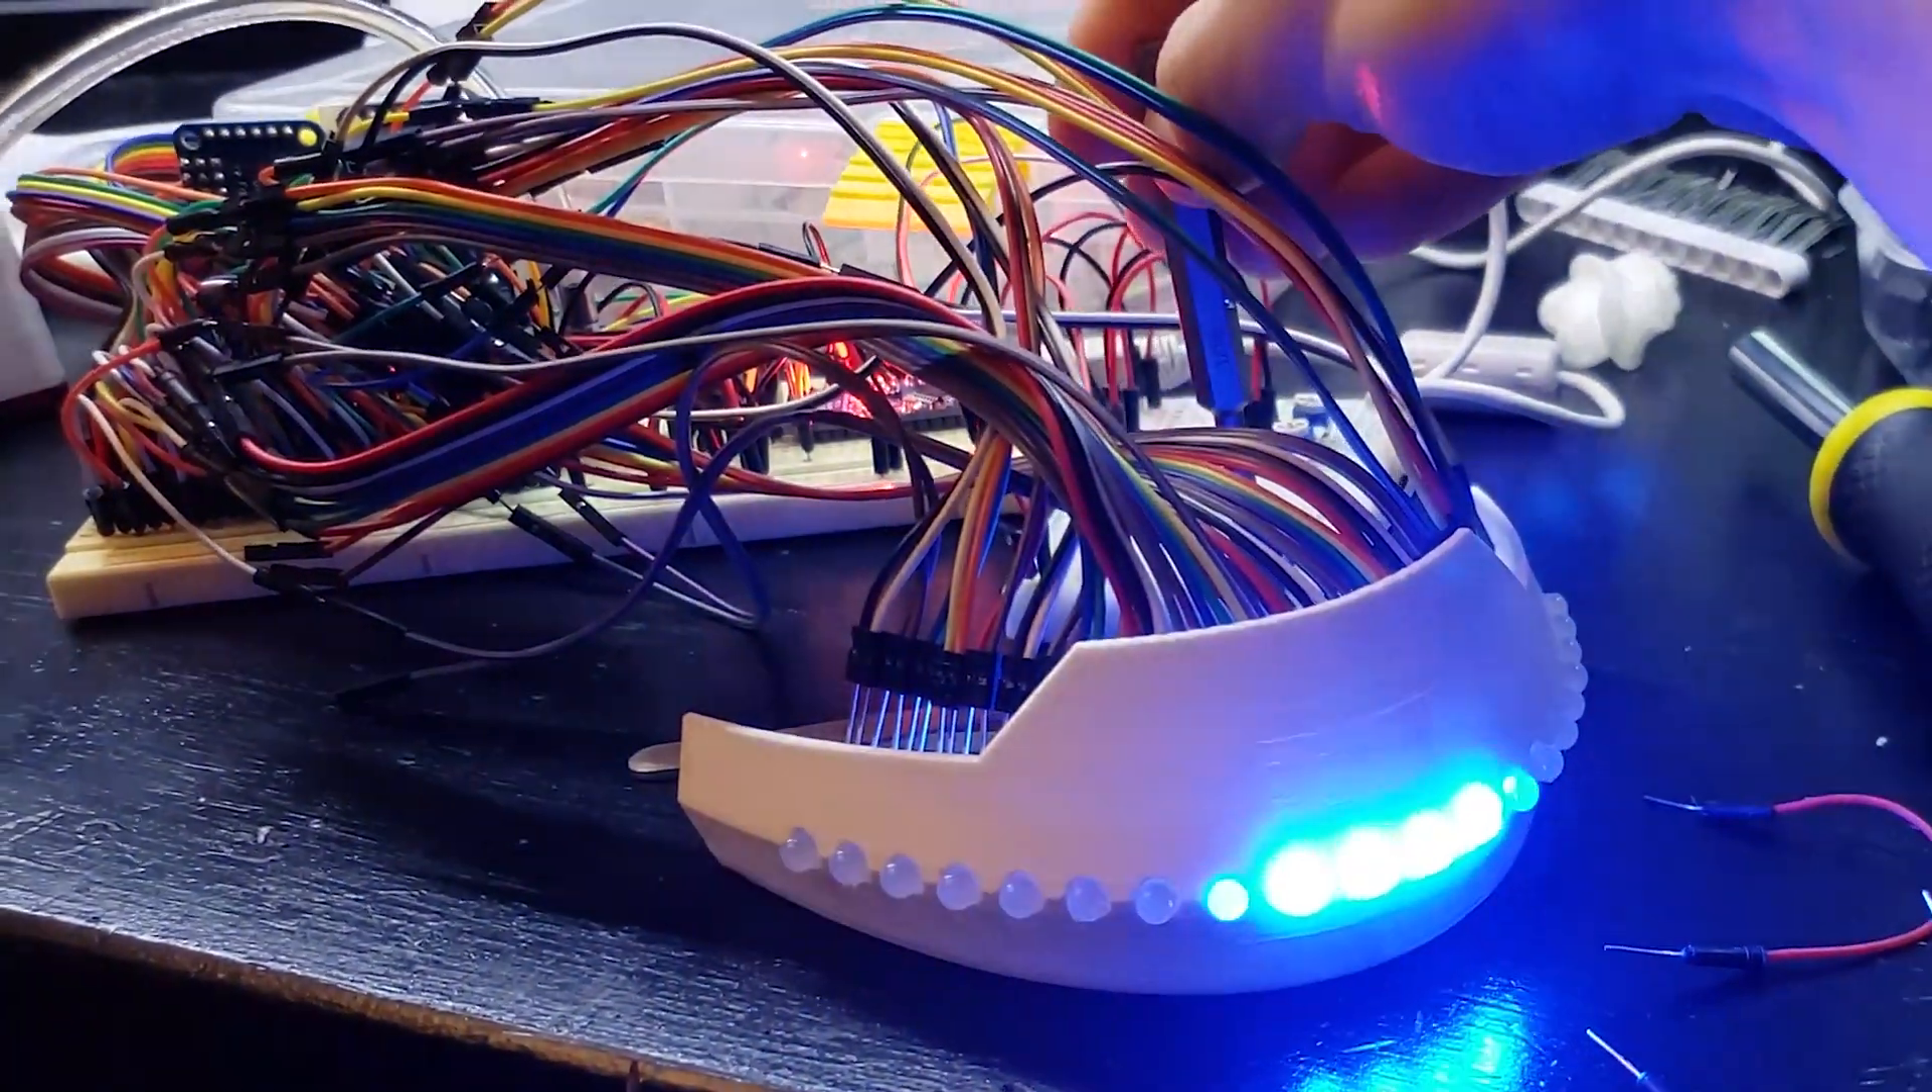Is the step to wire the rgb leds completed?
Yes.